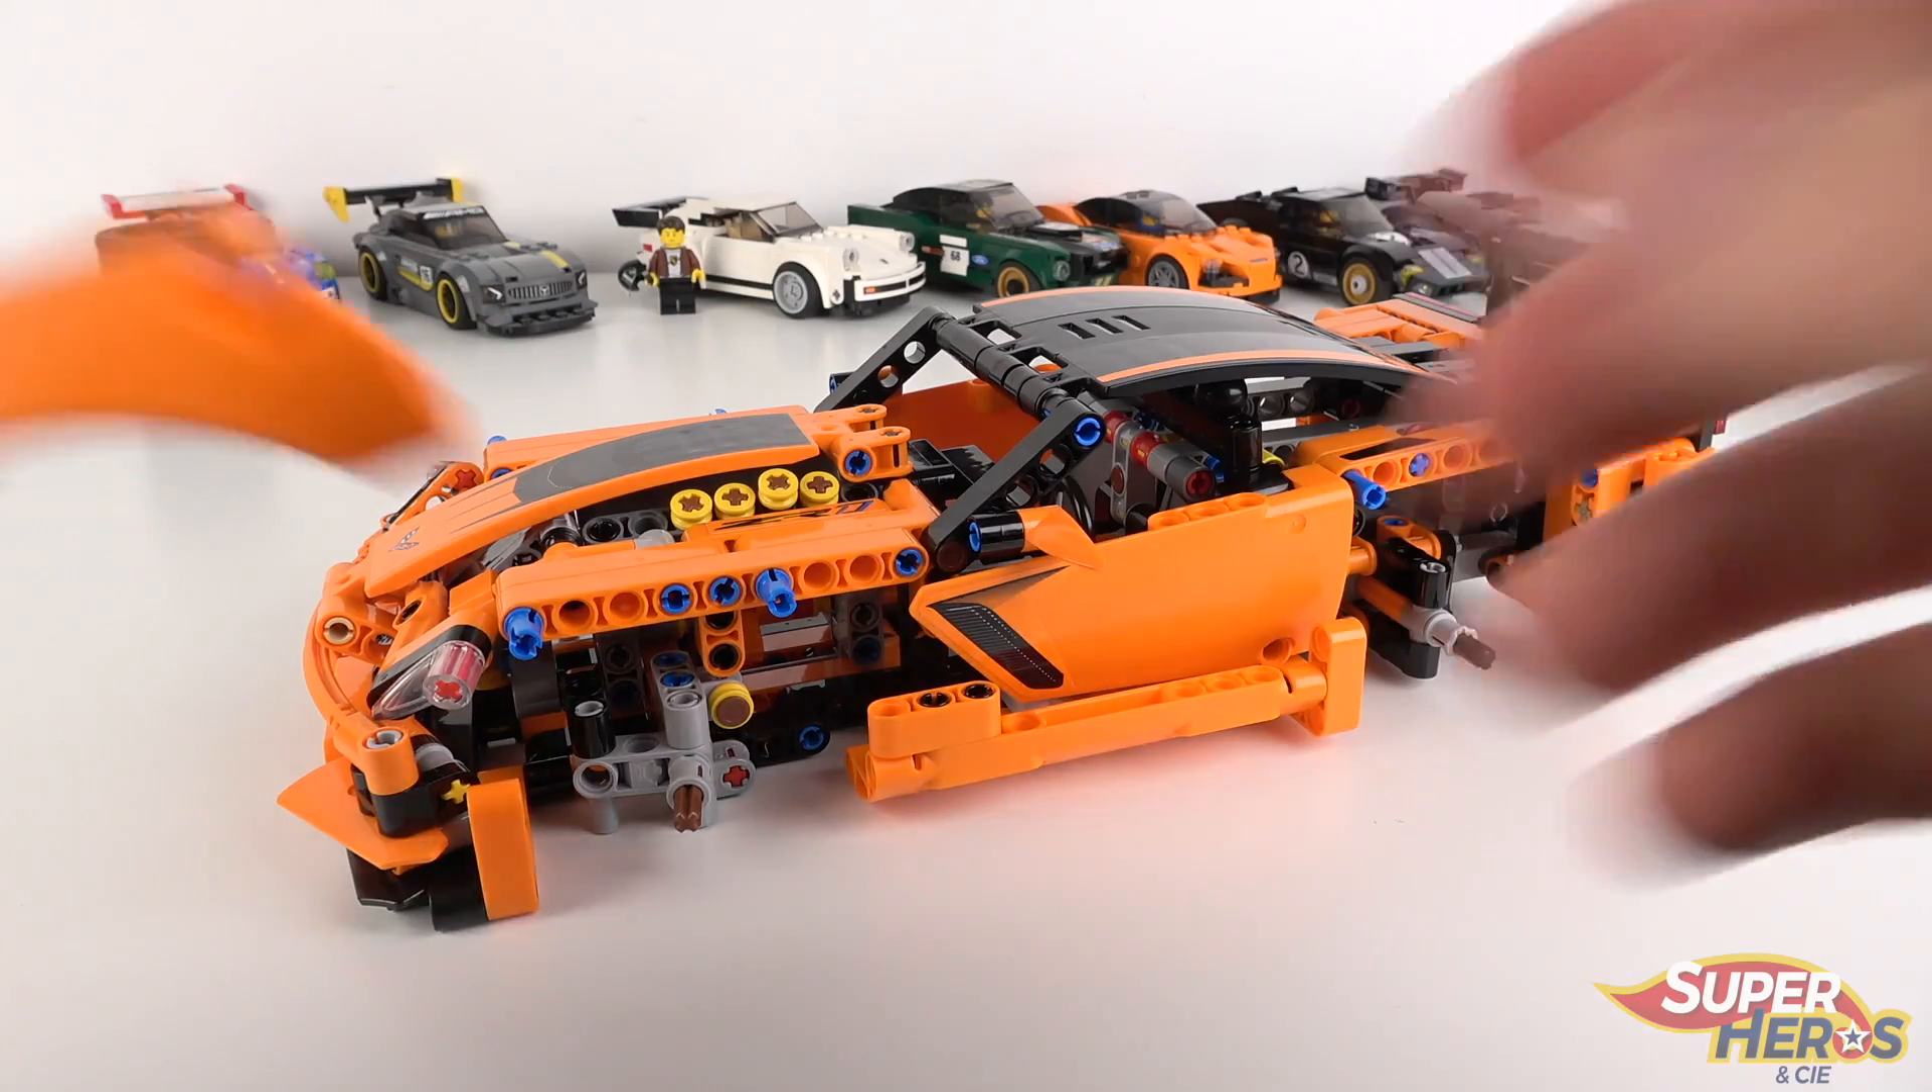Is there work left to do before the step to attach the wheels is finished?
Yes.